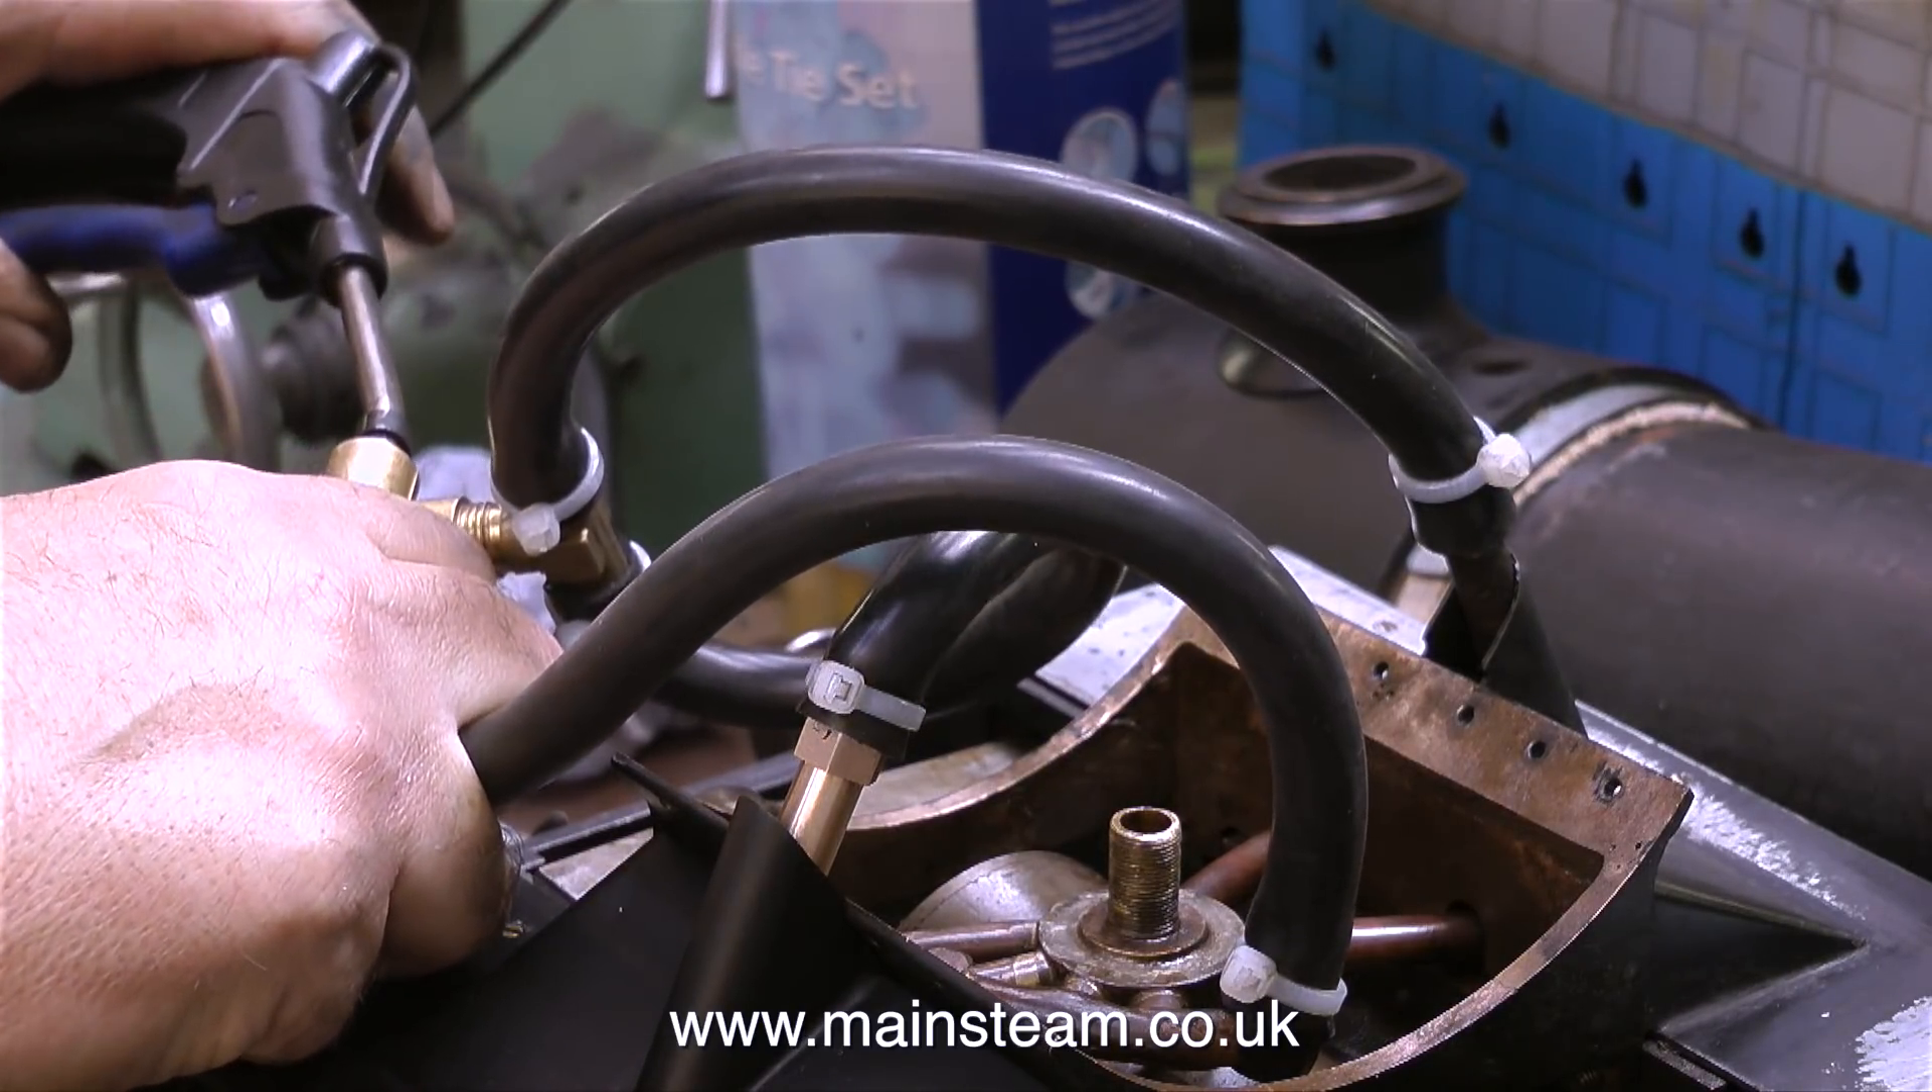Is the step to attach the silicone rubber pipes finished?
Yes.